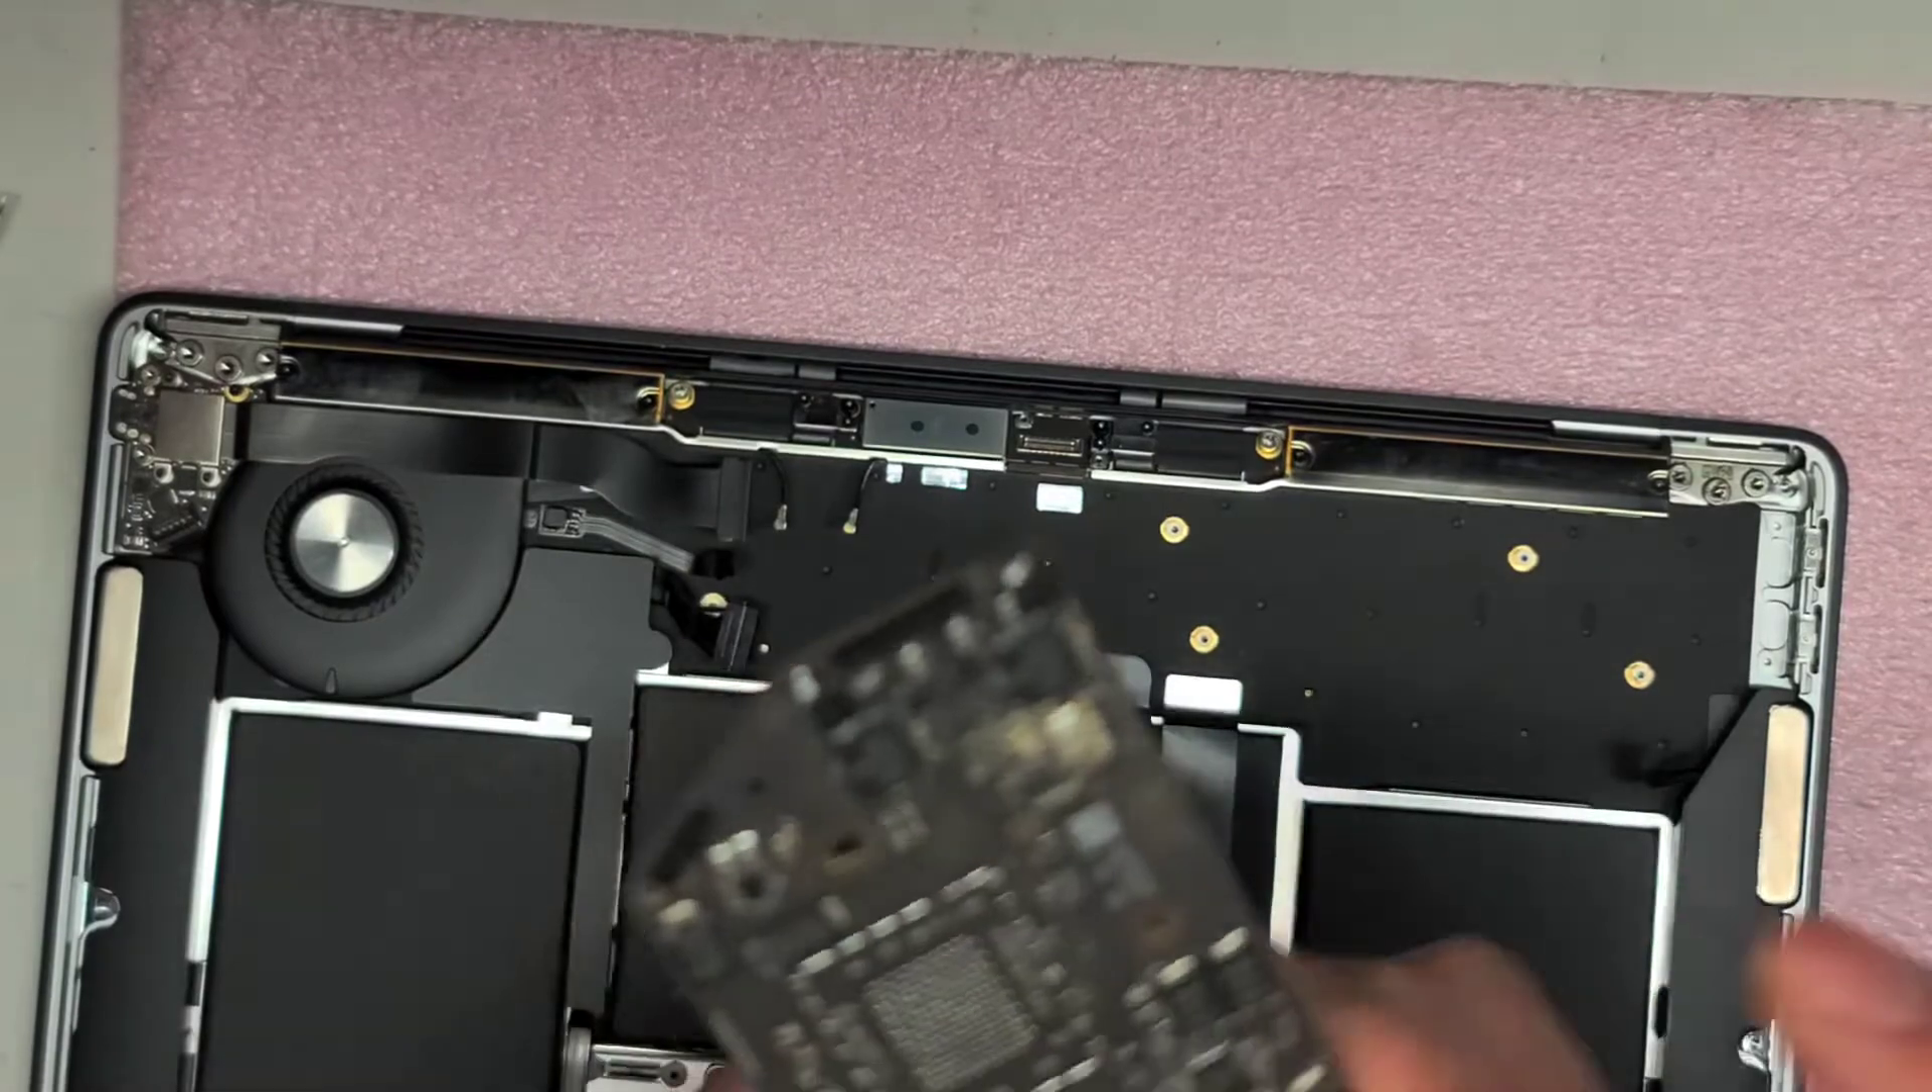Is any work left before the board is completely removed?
No.